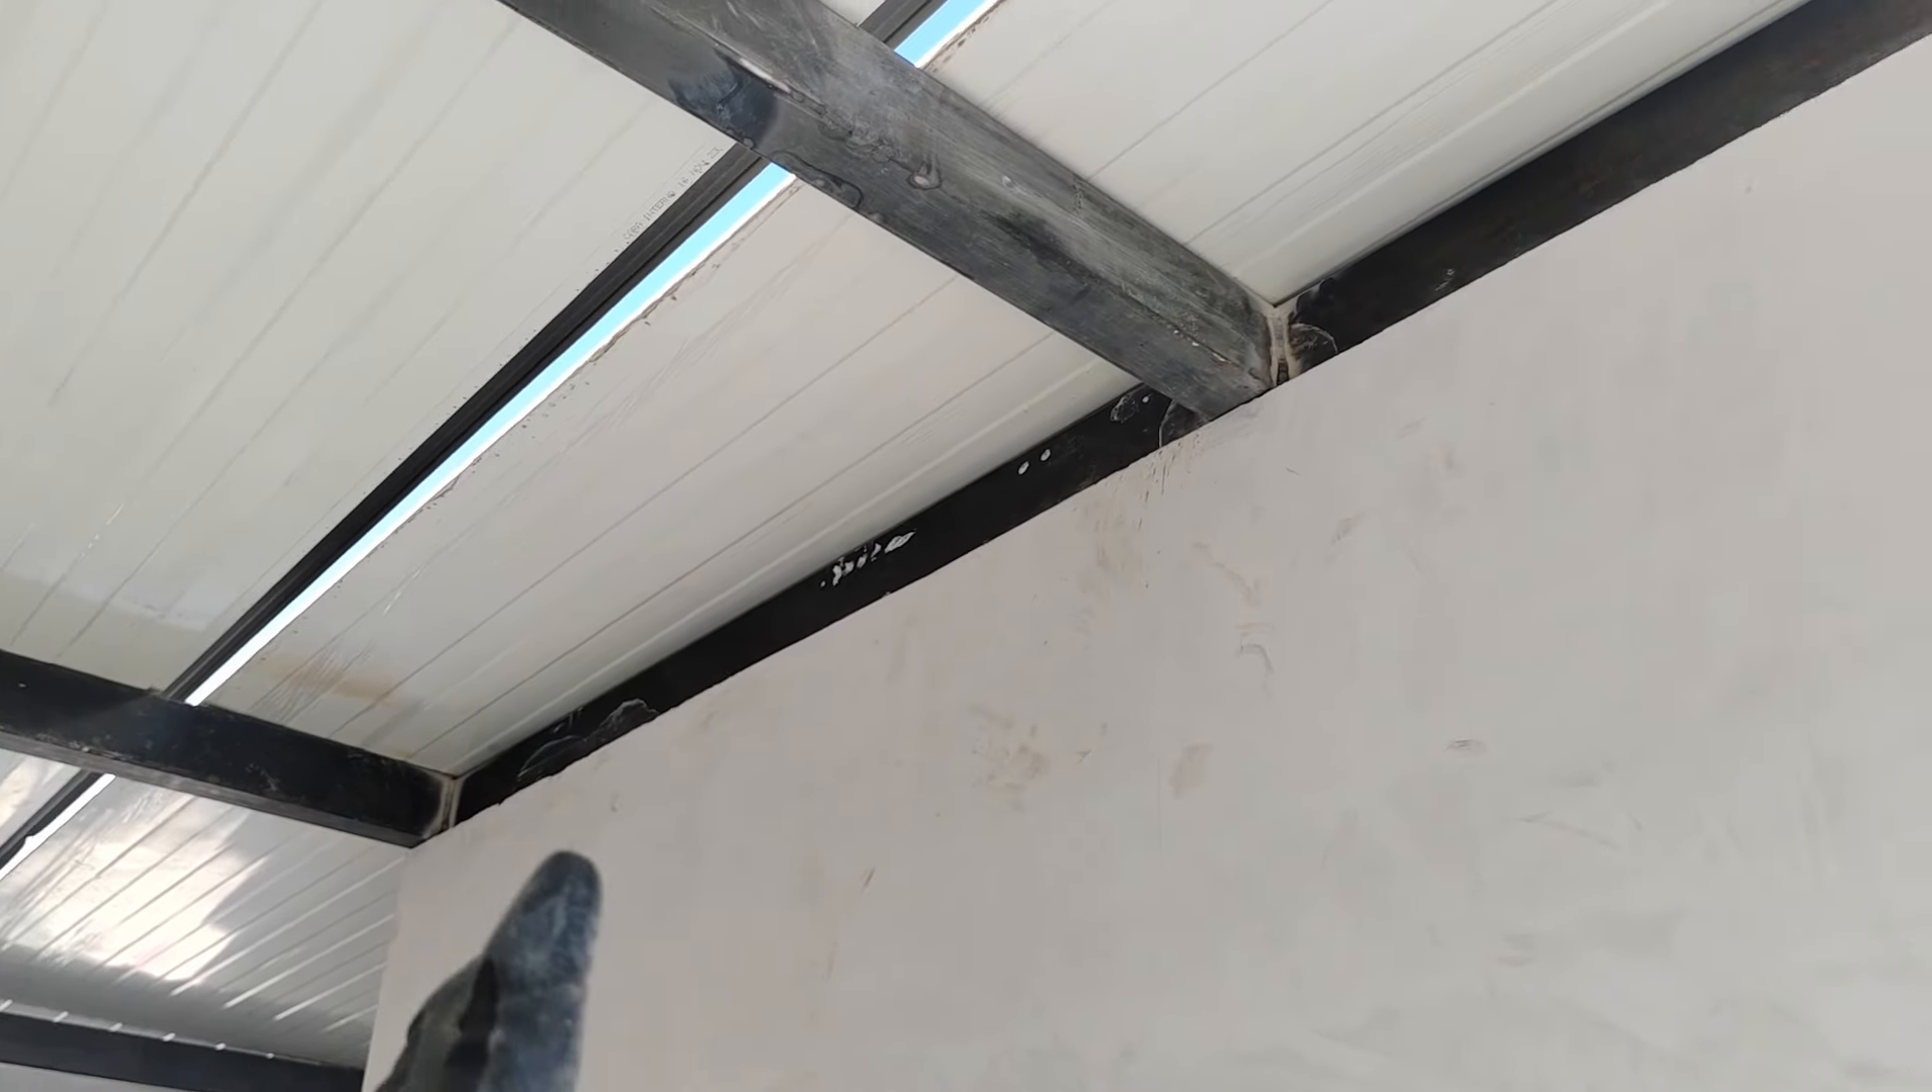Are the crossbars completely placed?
Yes.